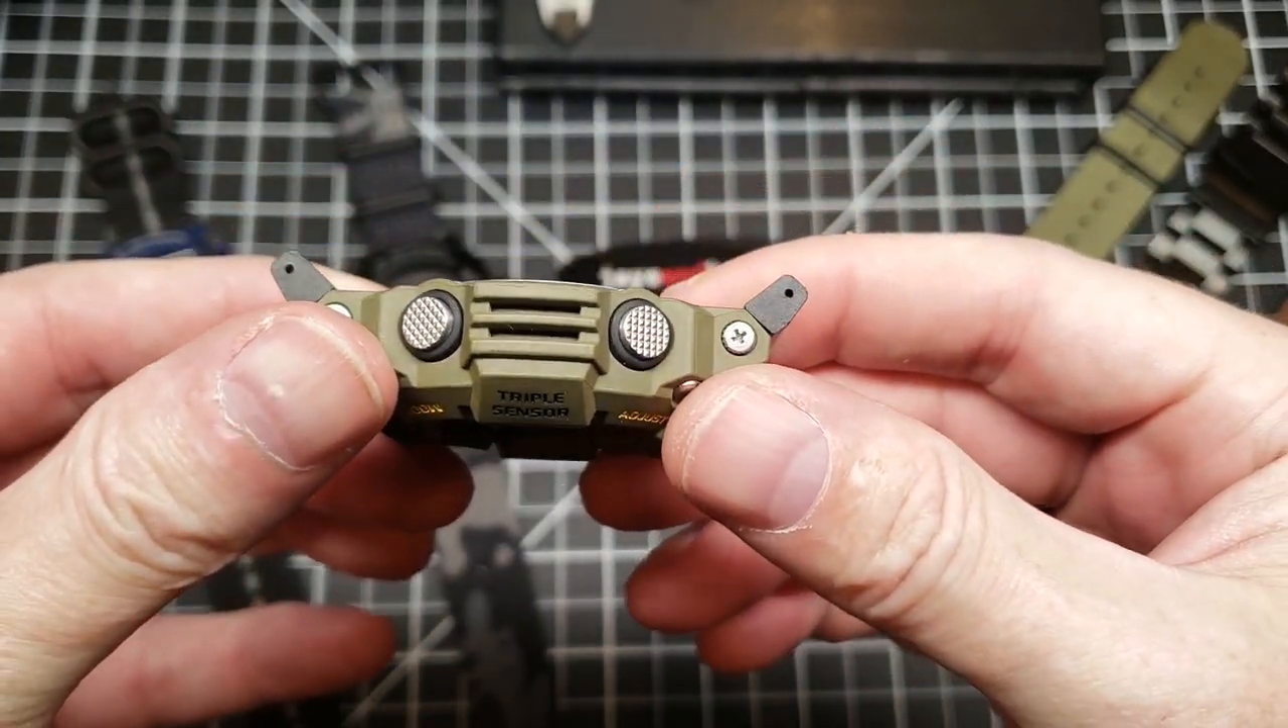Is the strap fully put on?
No.